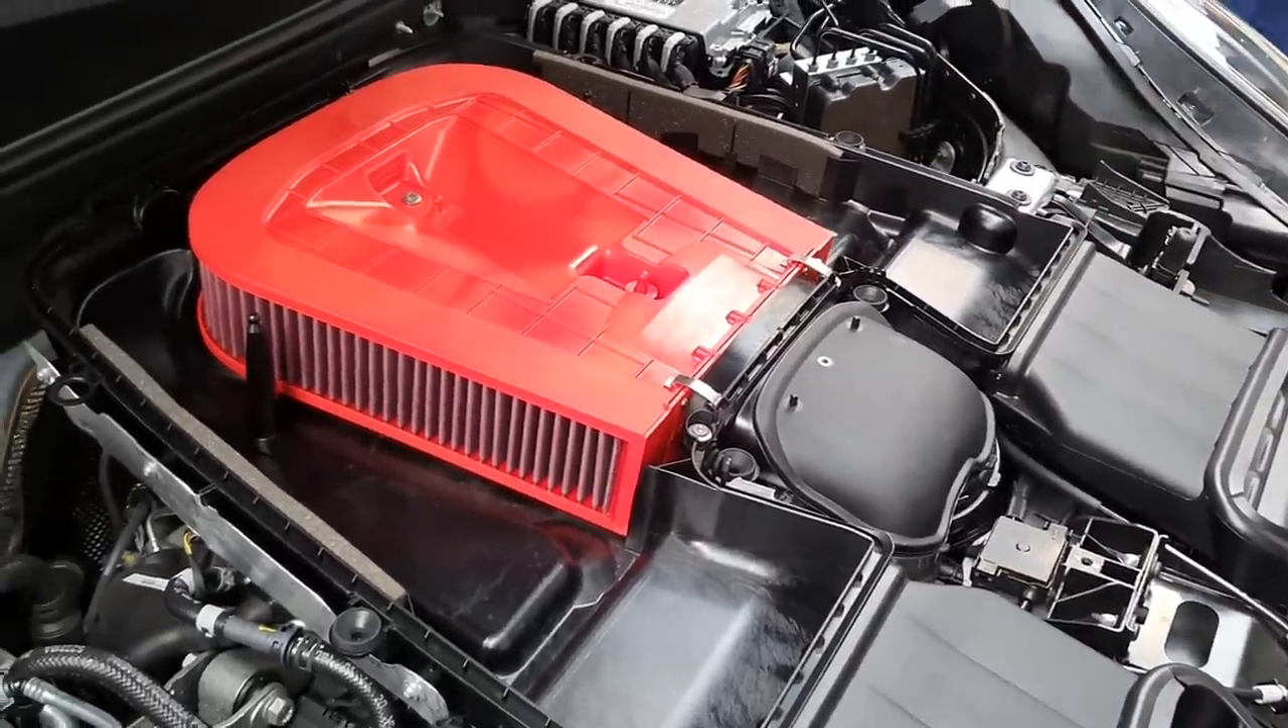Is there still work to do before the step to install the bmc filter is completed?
No.